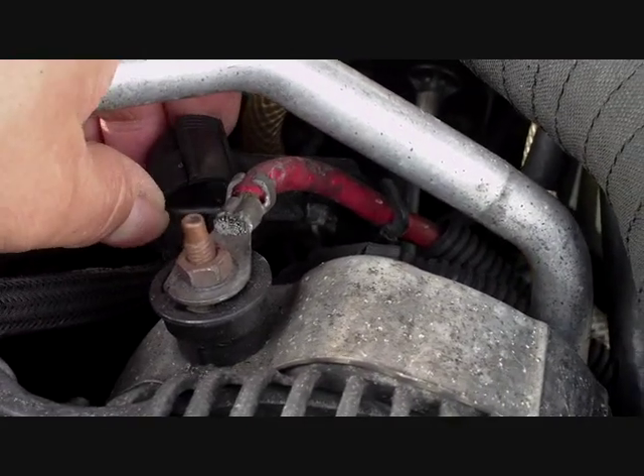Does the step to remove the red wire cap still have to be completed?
No.